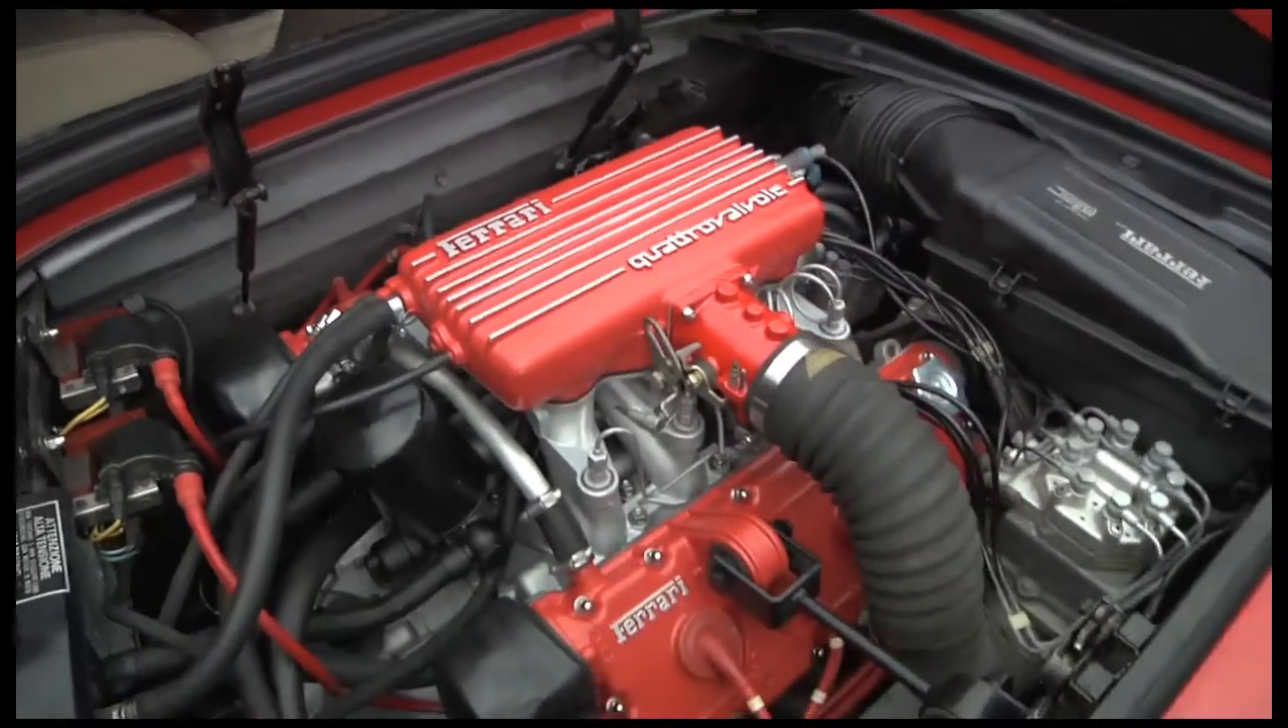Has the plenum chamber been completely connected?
Yes.